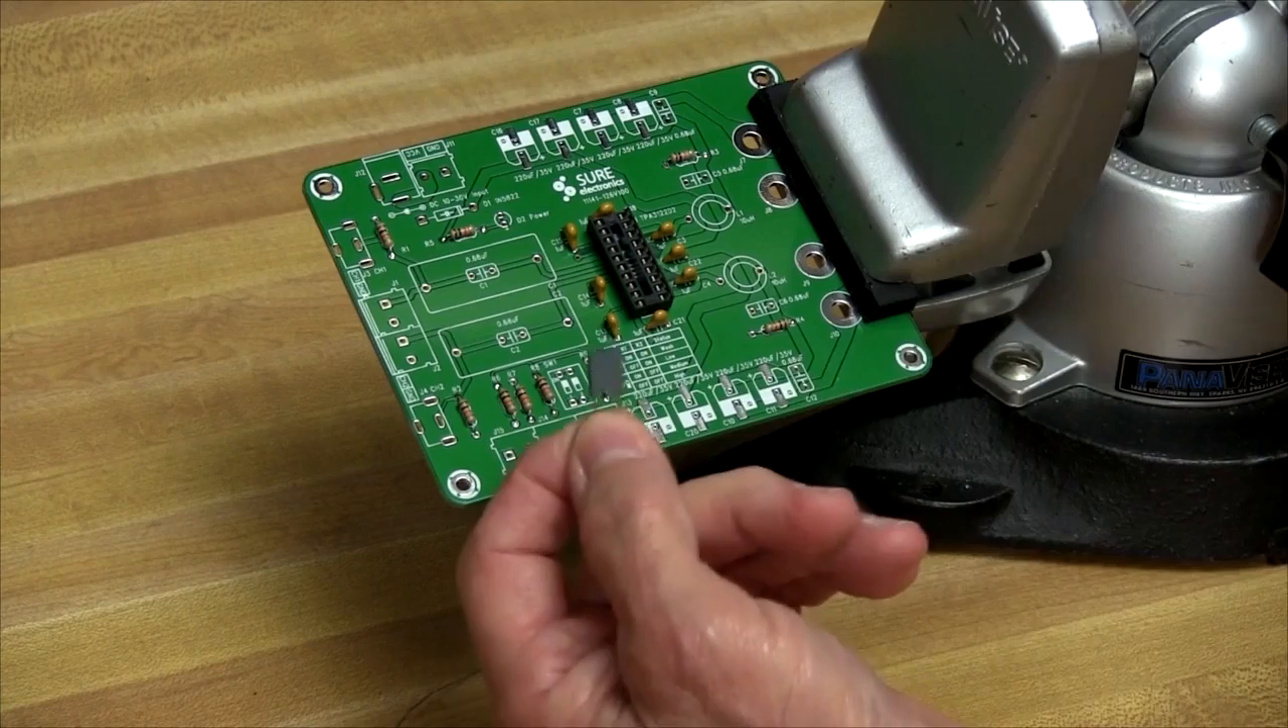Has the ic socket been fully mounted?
Yes.